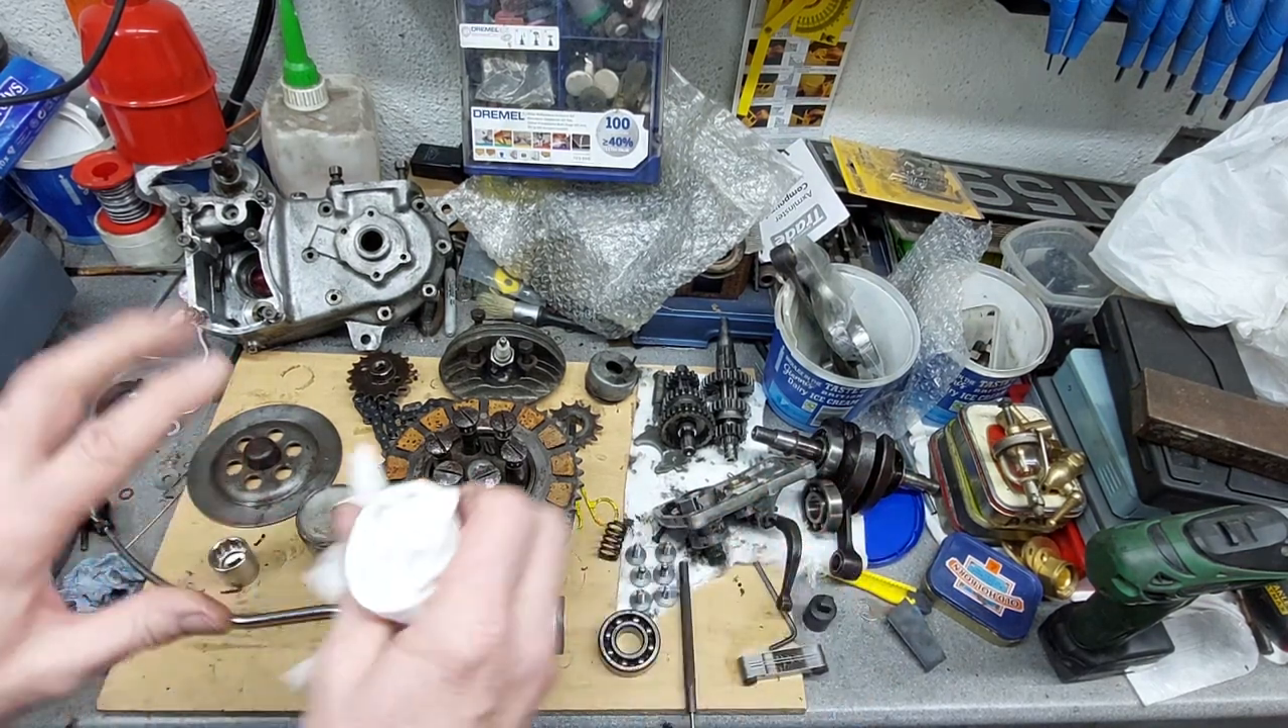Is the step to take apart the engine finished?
Yes.